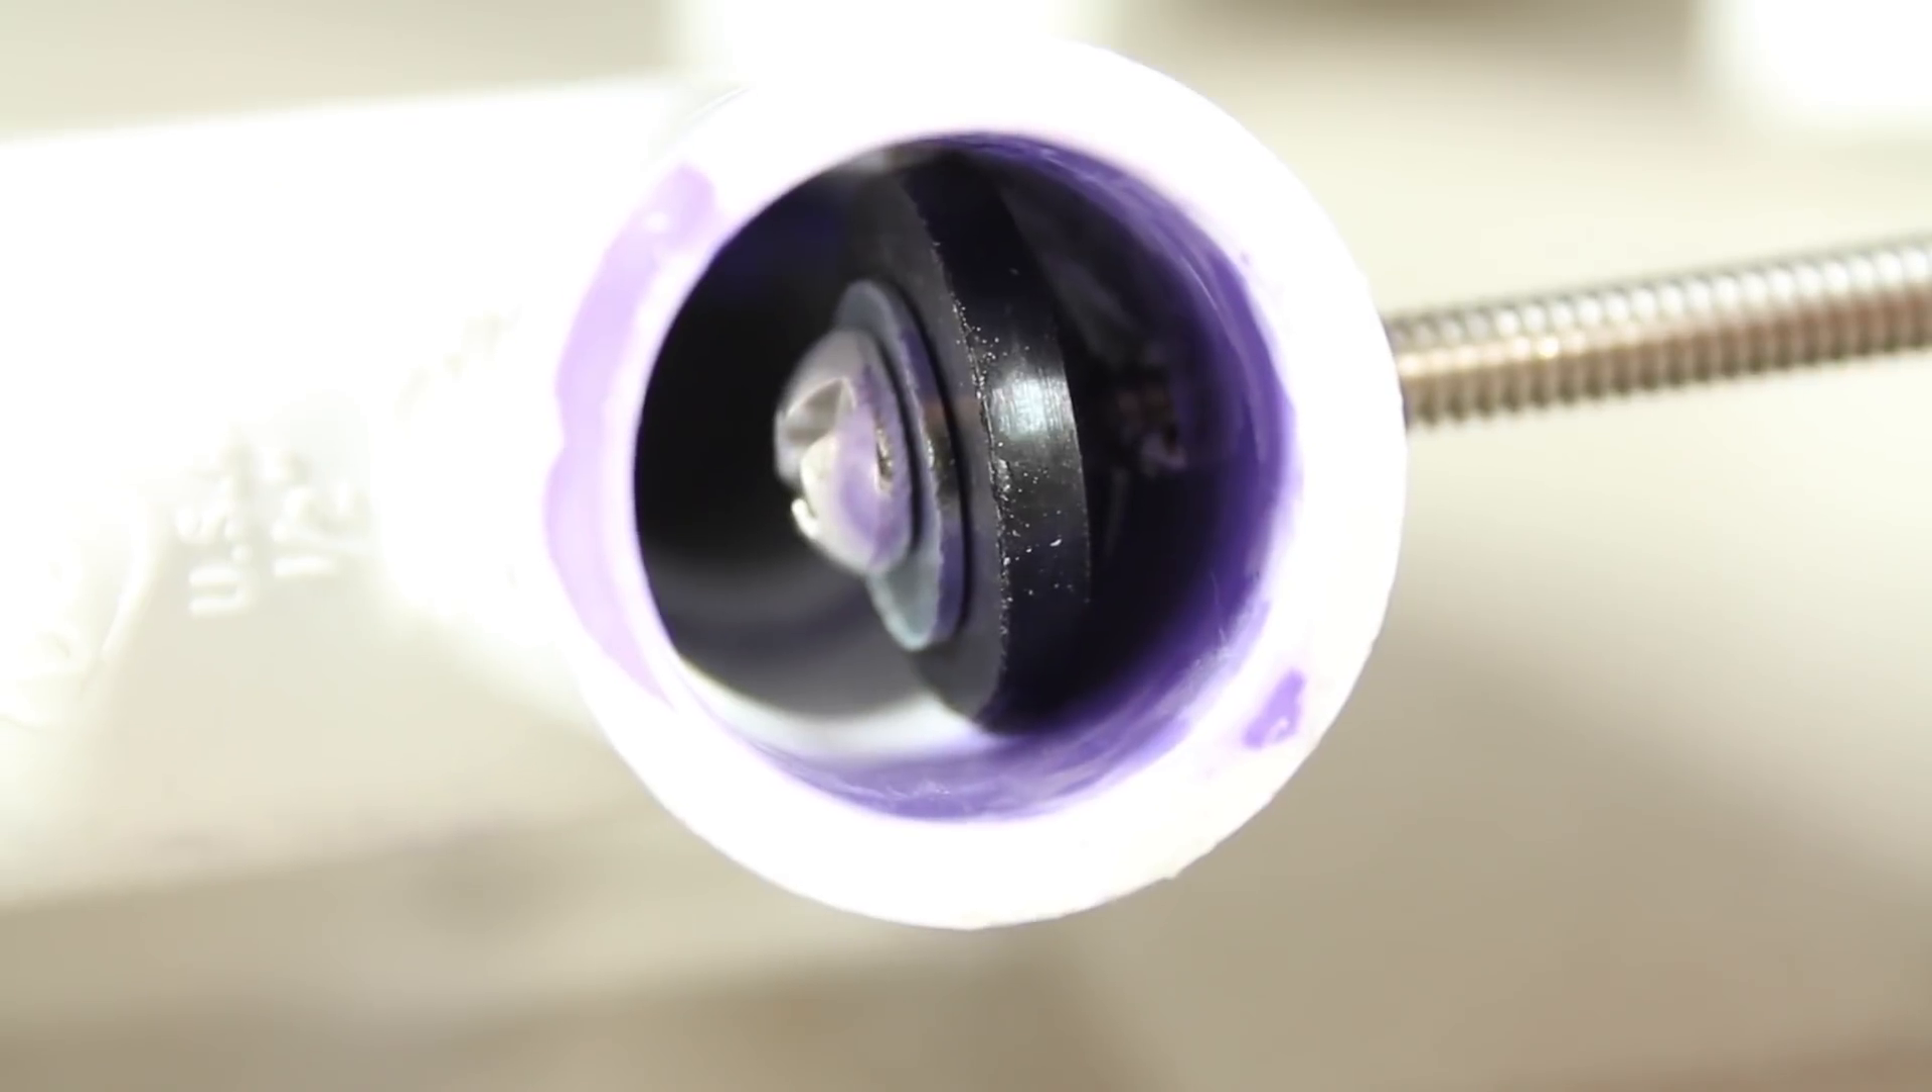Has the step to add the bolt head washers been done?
Yes.